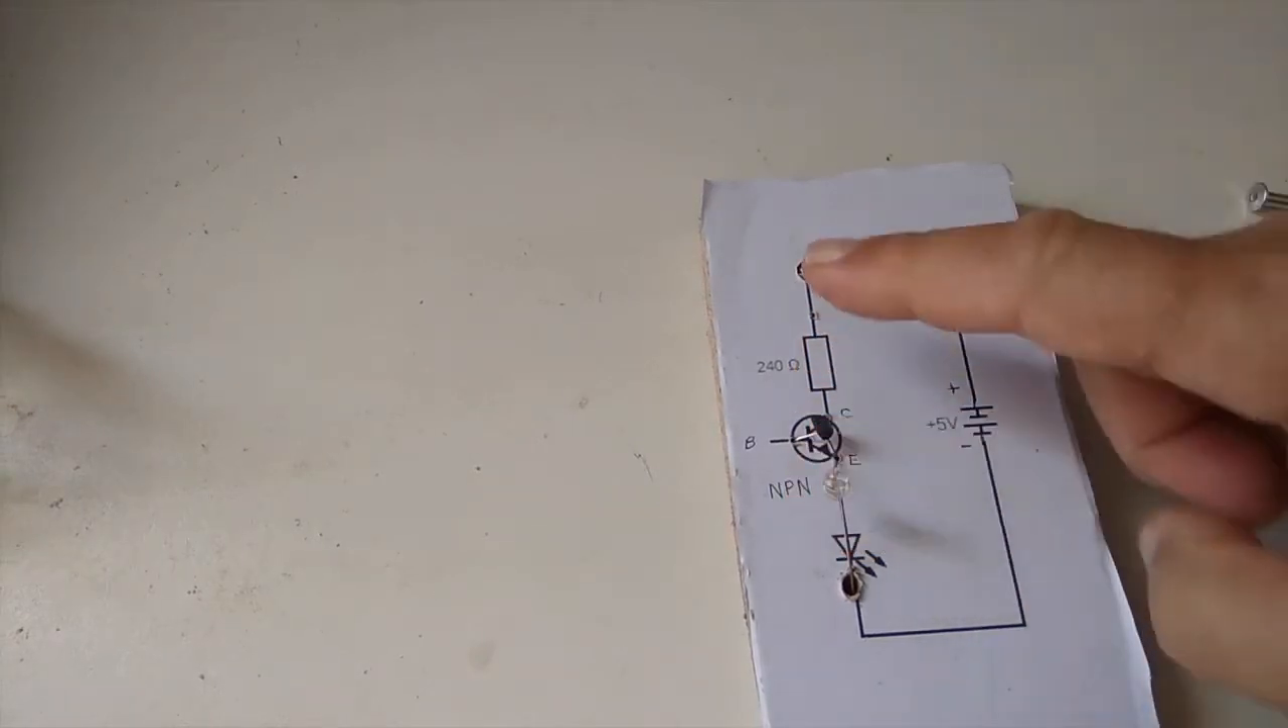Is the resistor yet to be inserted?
Yes.